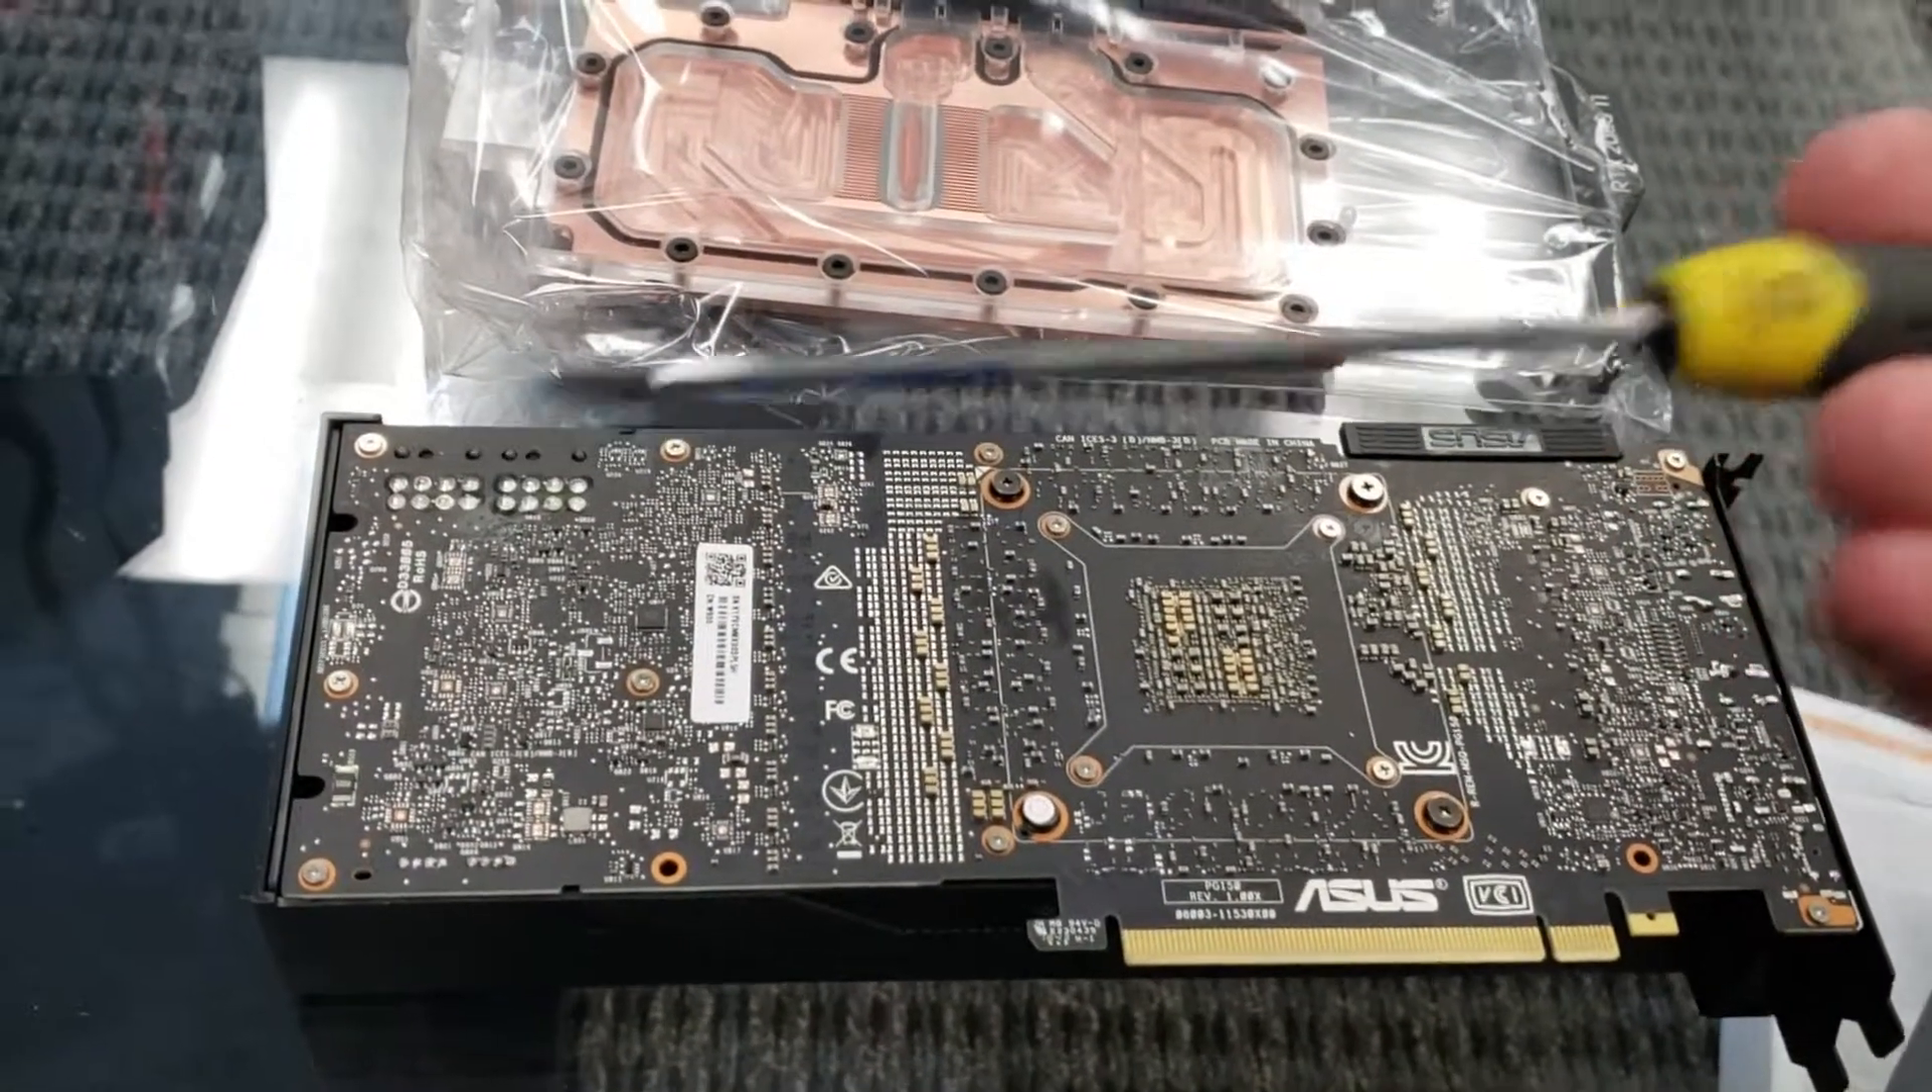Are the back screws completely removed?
No.